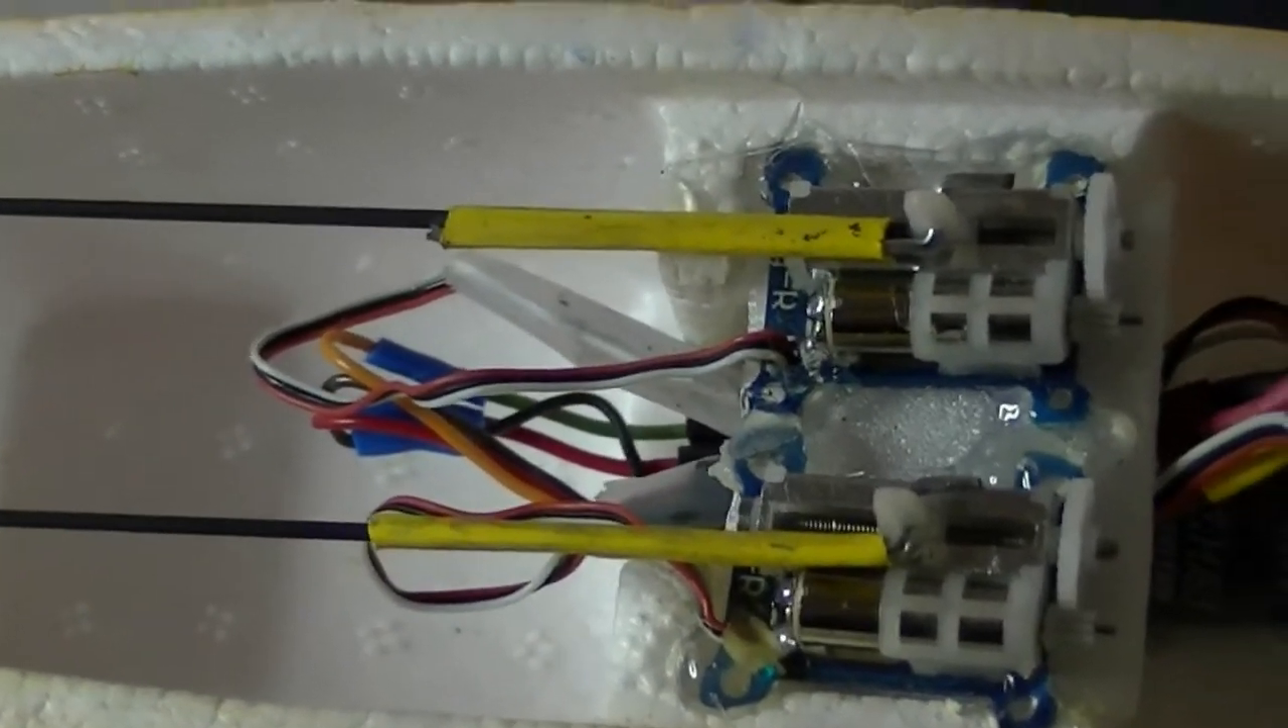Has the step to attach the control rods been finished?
Yes.